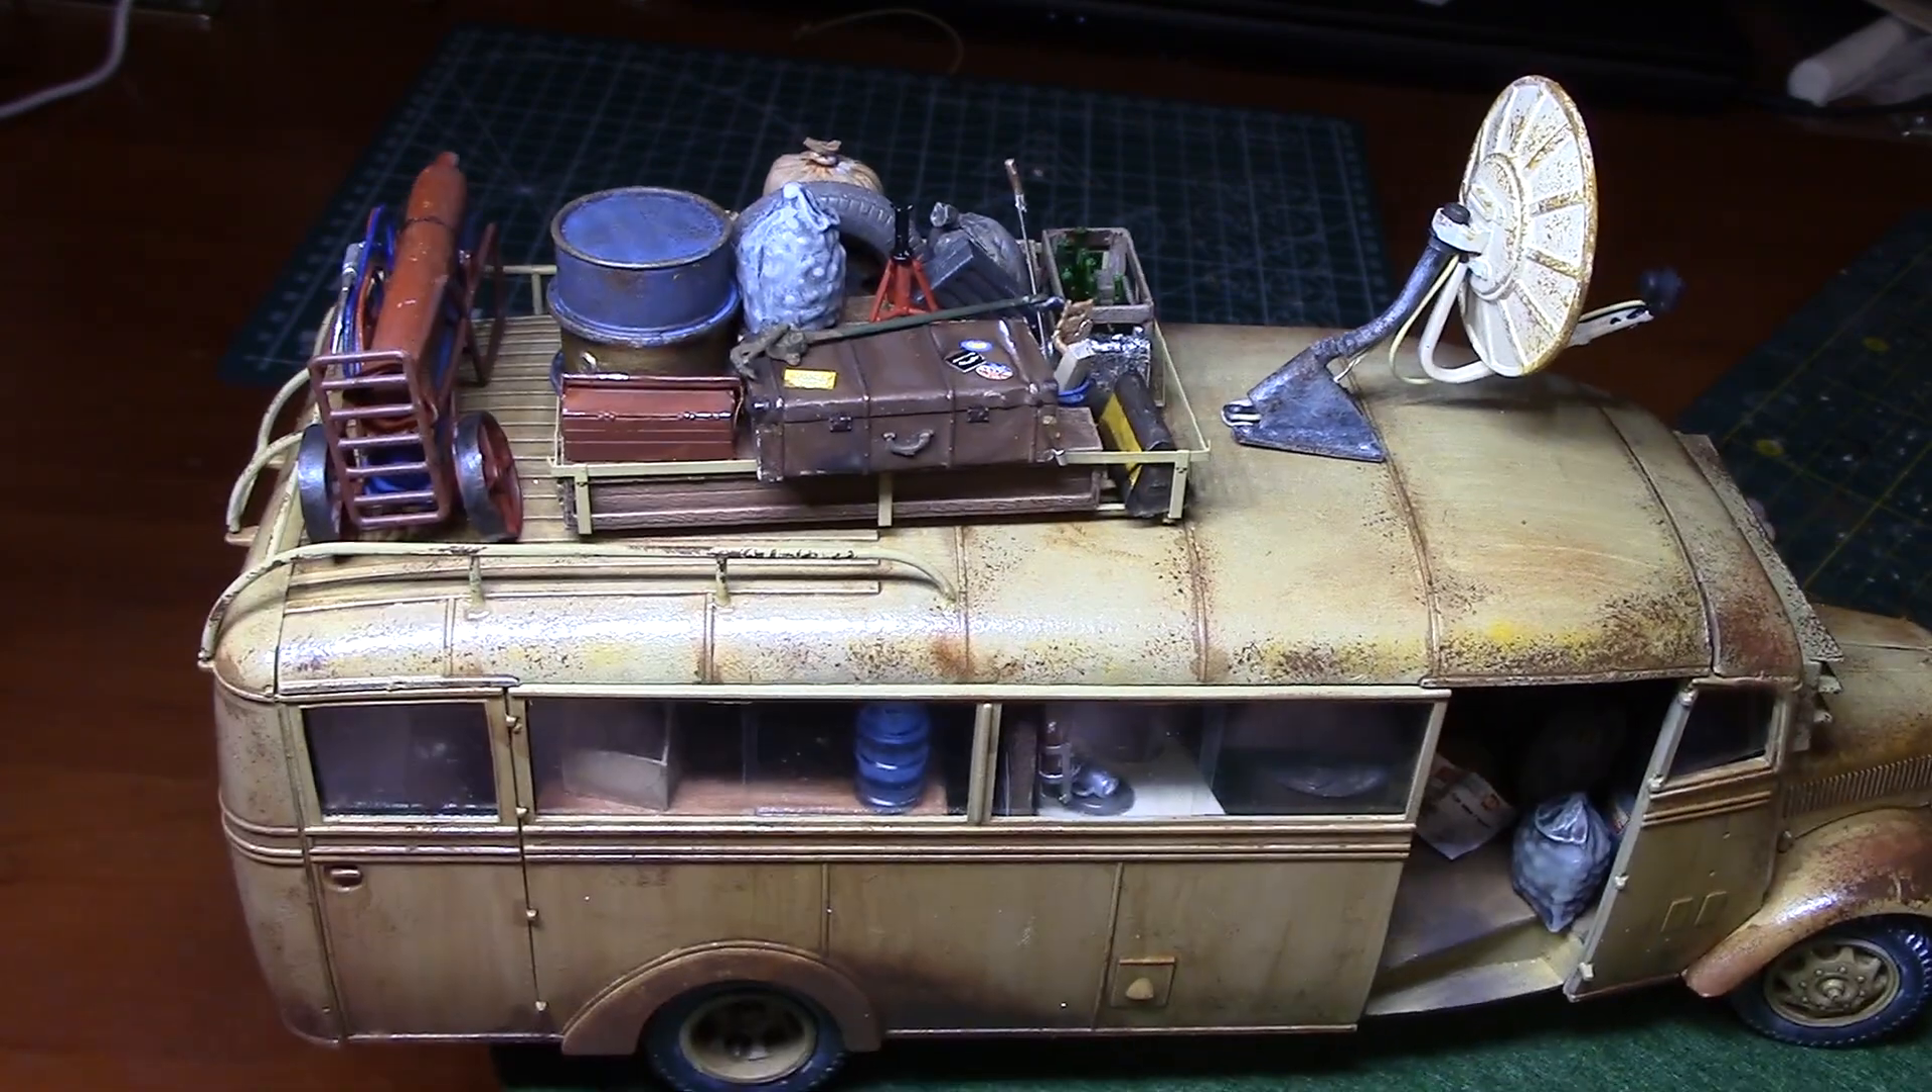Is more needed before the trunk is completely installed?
No.